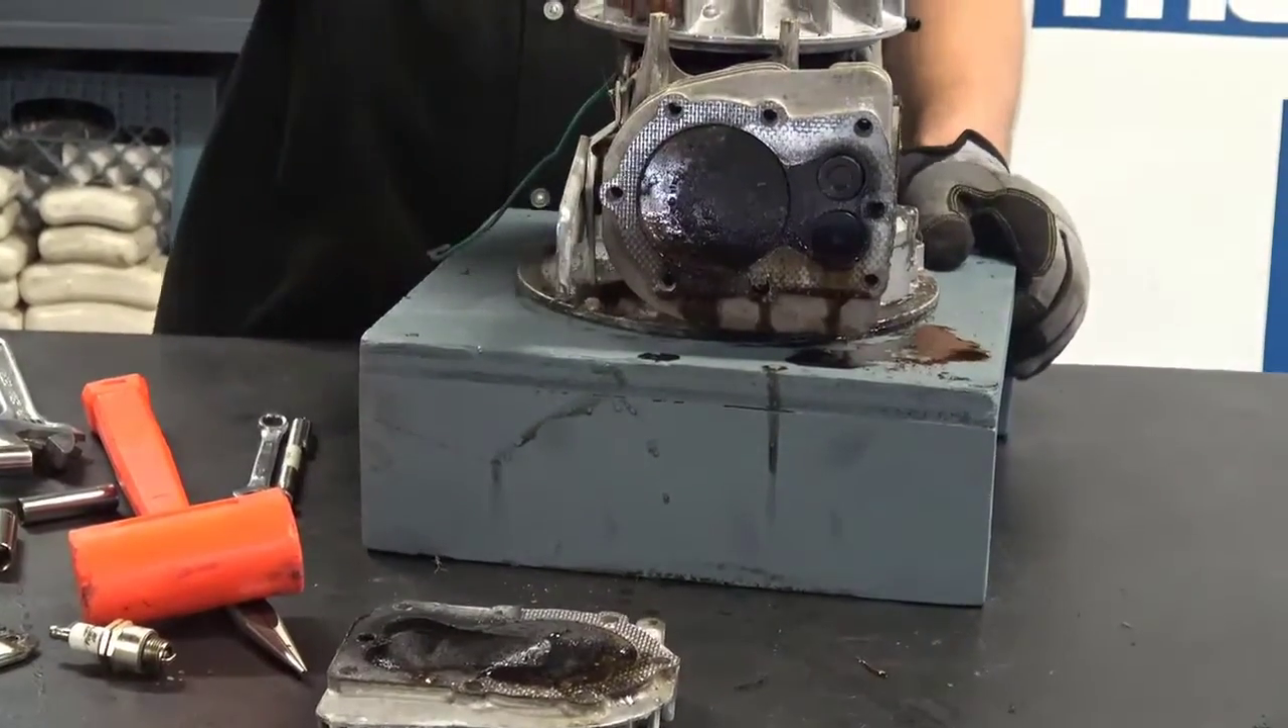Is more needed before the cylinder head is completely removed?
No.